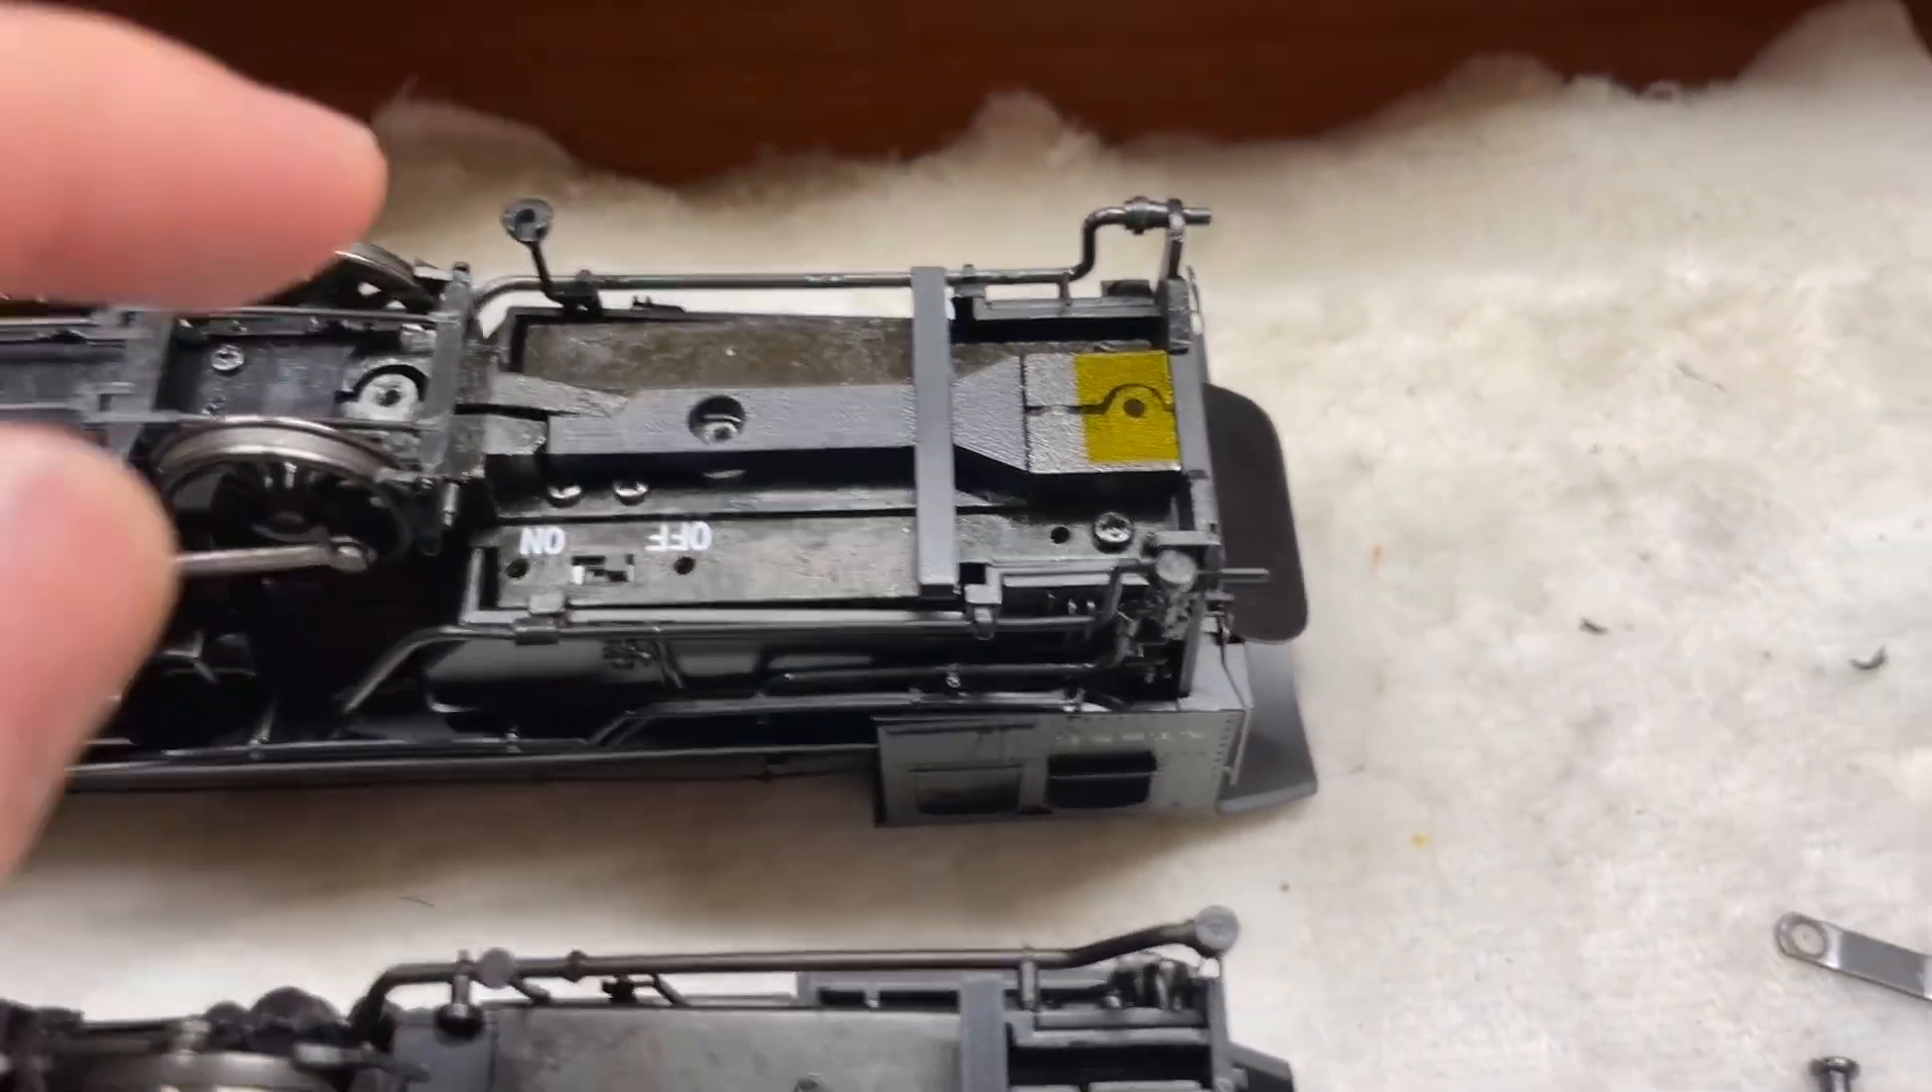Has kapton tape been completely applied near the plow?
Yes.